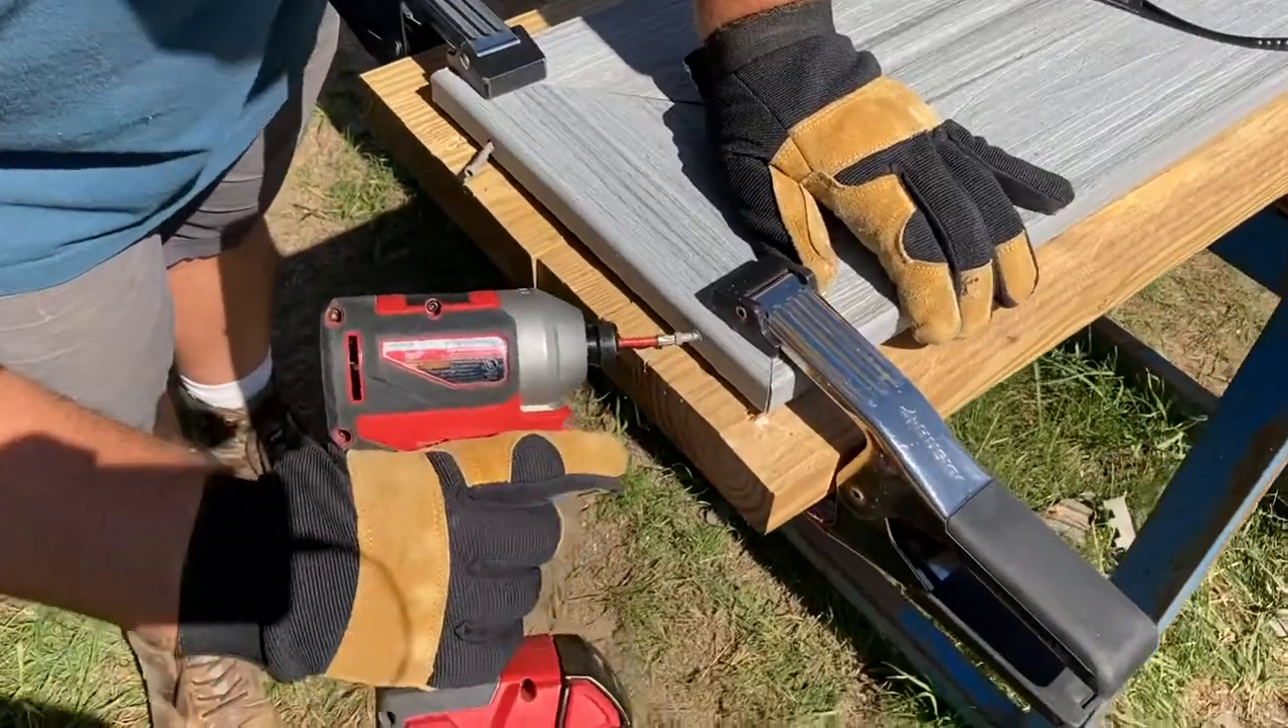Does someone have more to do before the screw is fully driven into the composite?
Yes.